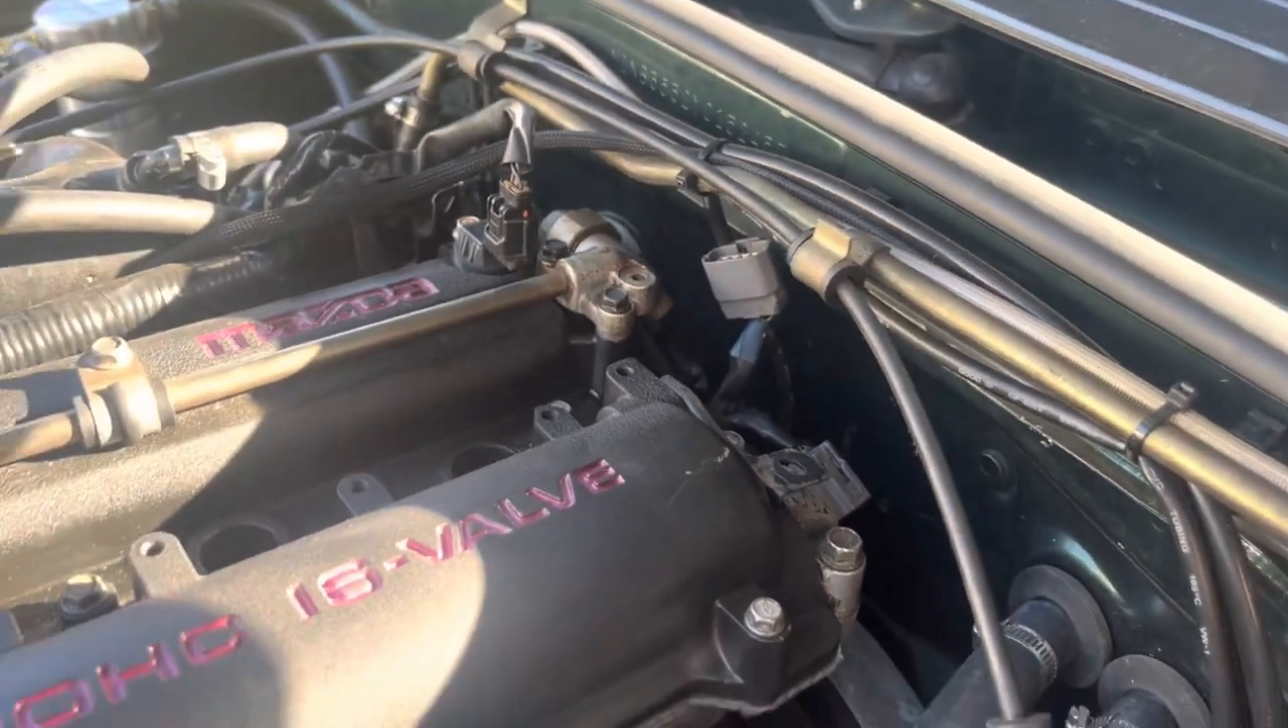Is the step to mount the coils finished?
No.